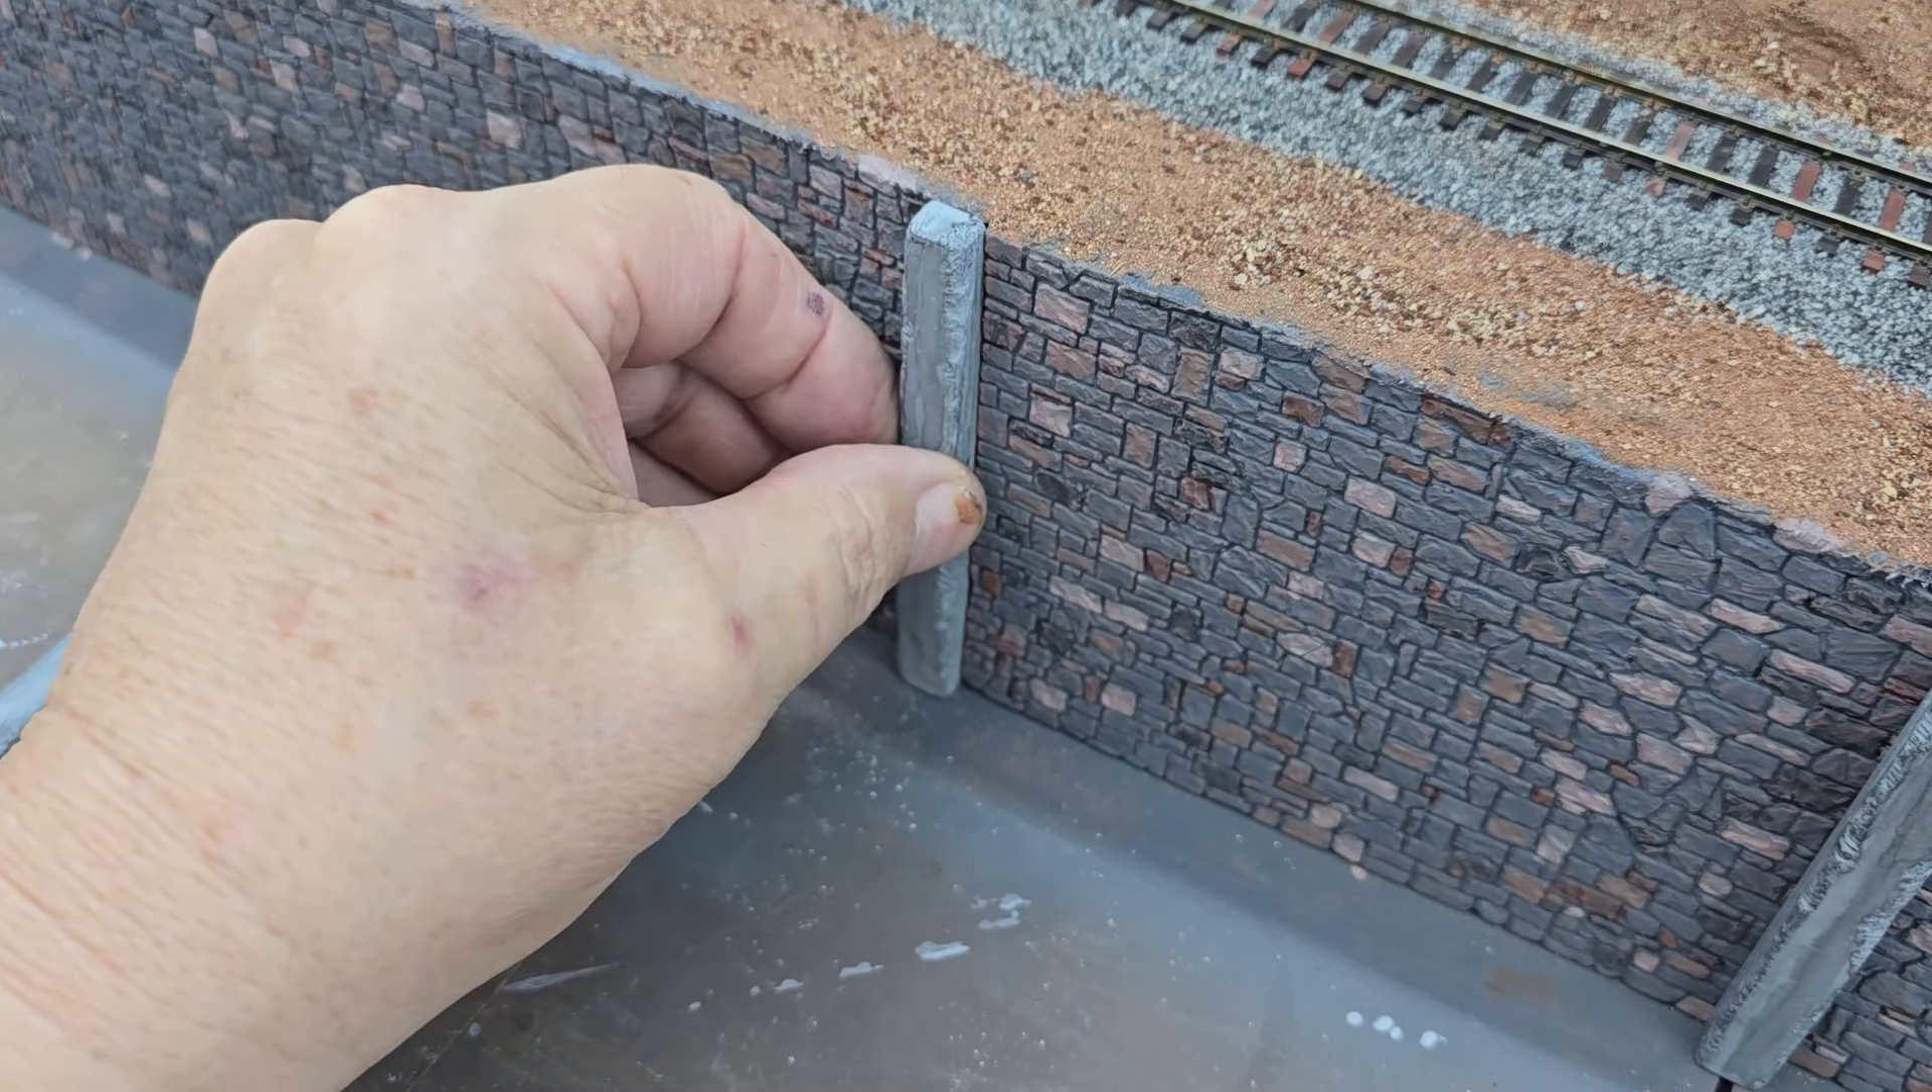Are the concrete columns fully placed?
No.